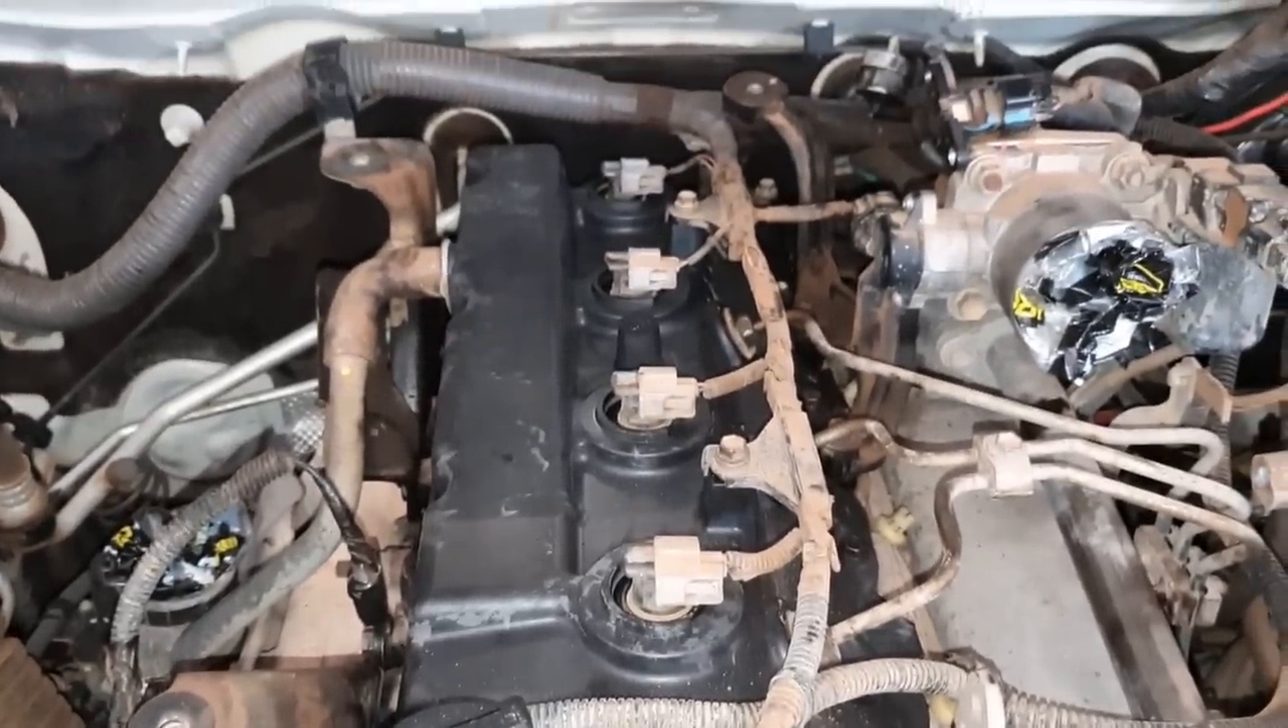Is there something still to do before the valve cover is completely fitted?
No.